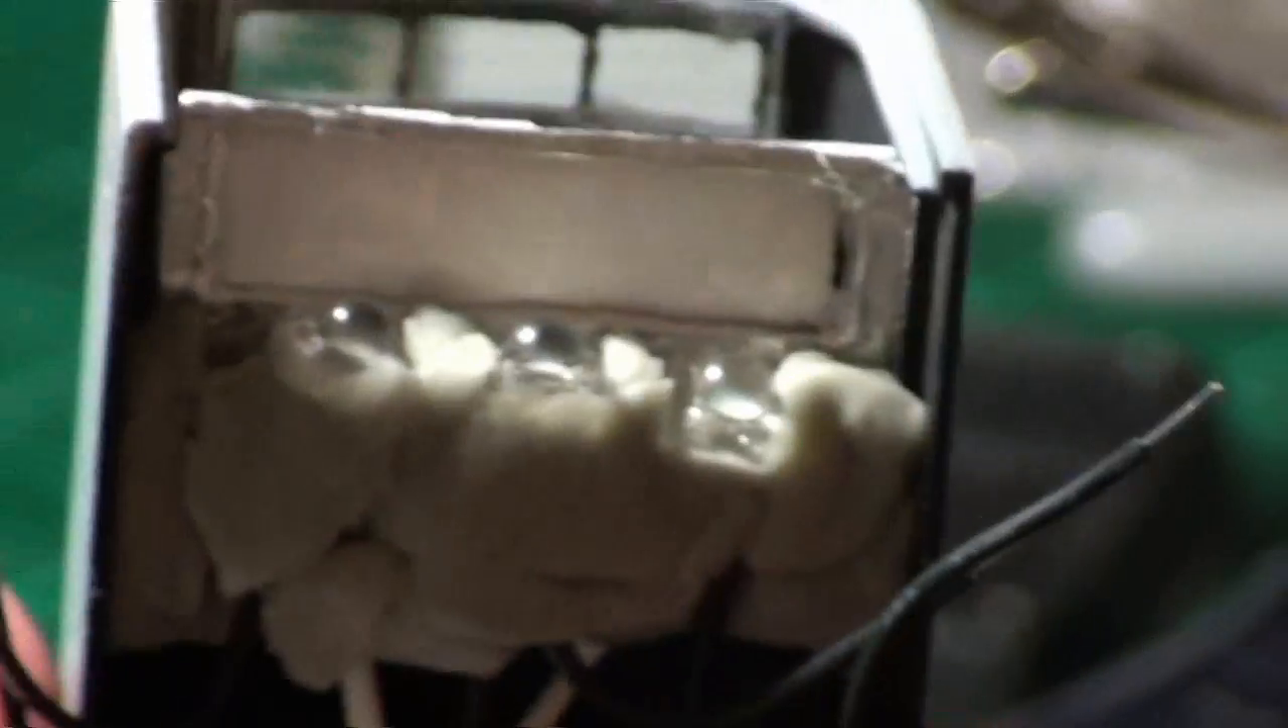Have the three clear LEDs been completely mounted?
Yes.